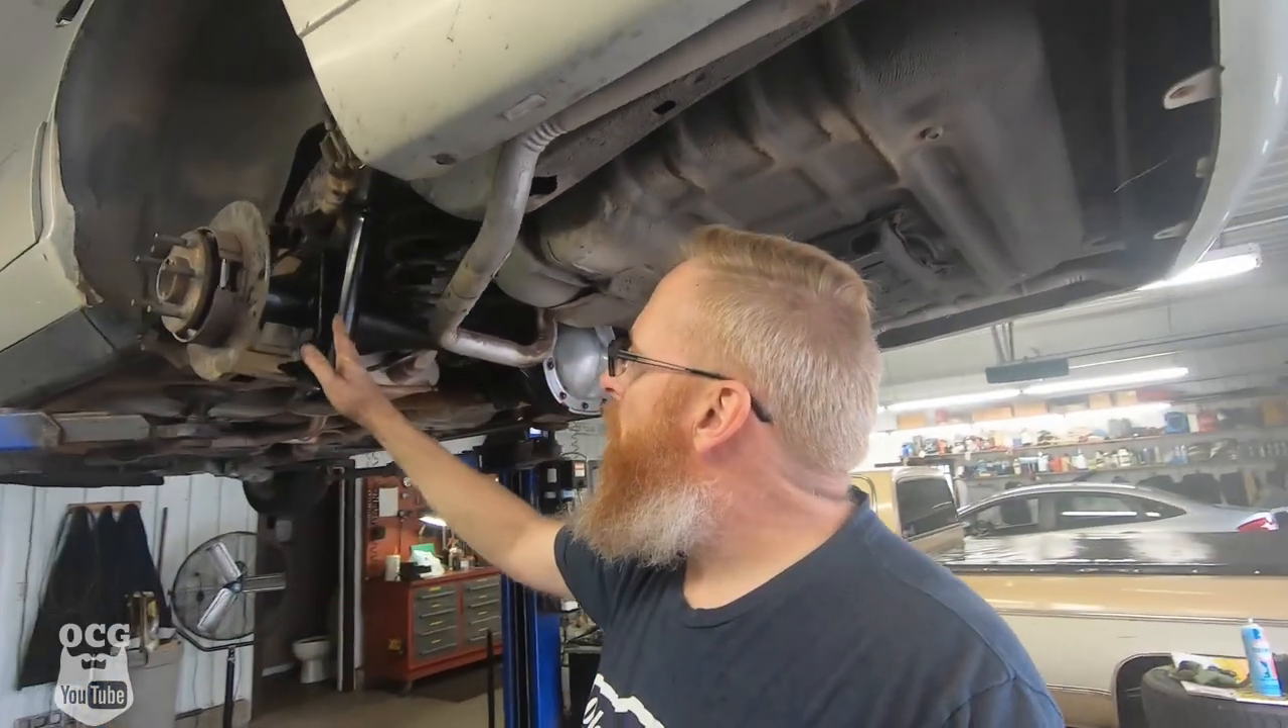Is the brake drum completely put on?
No.